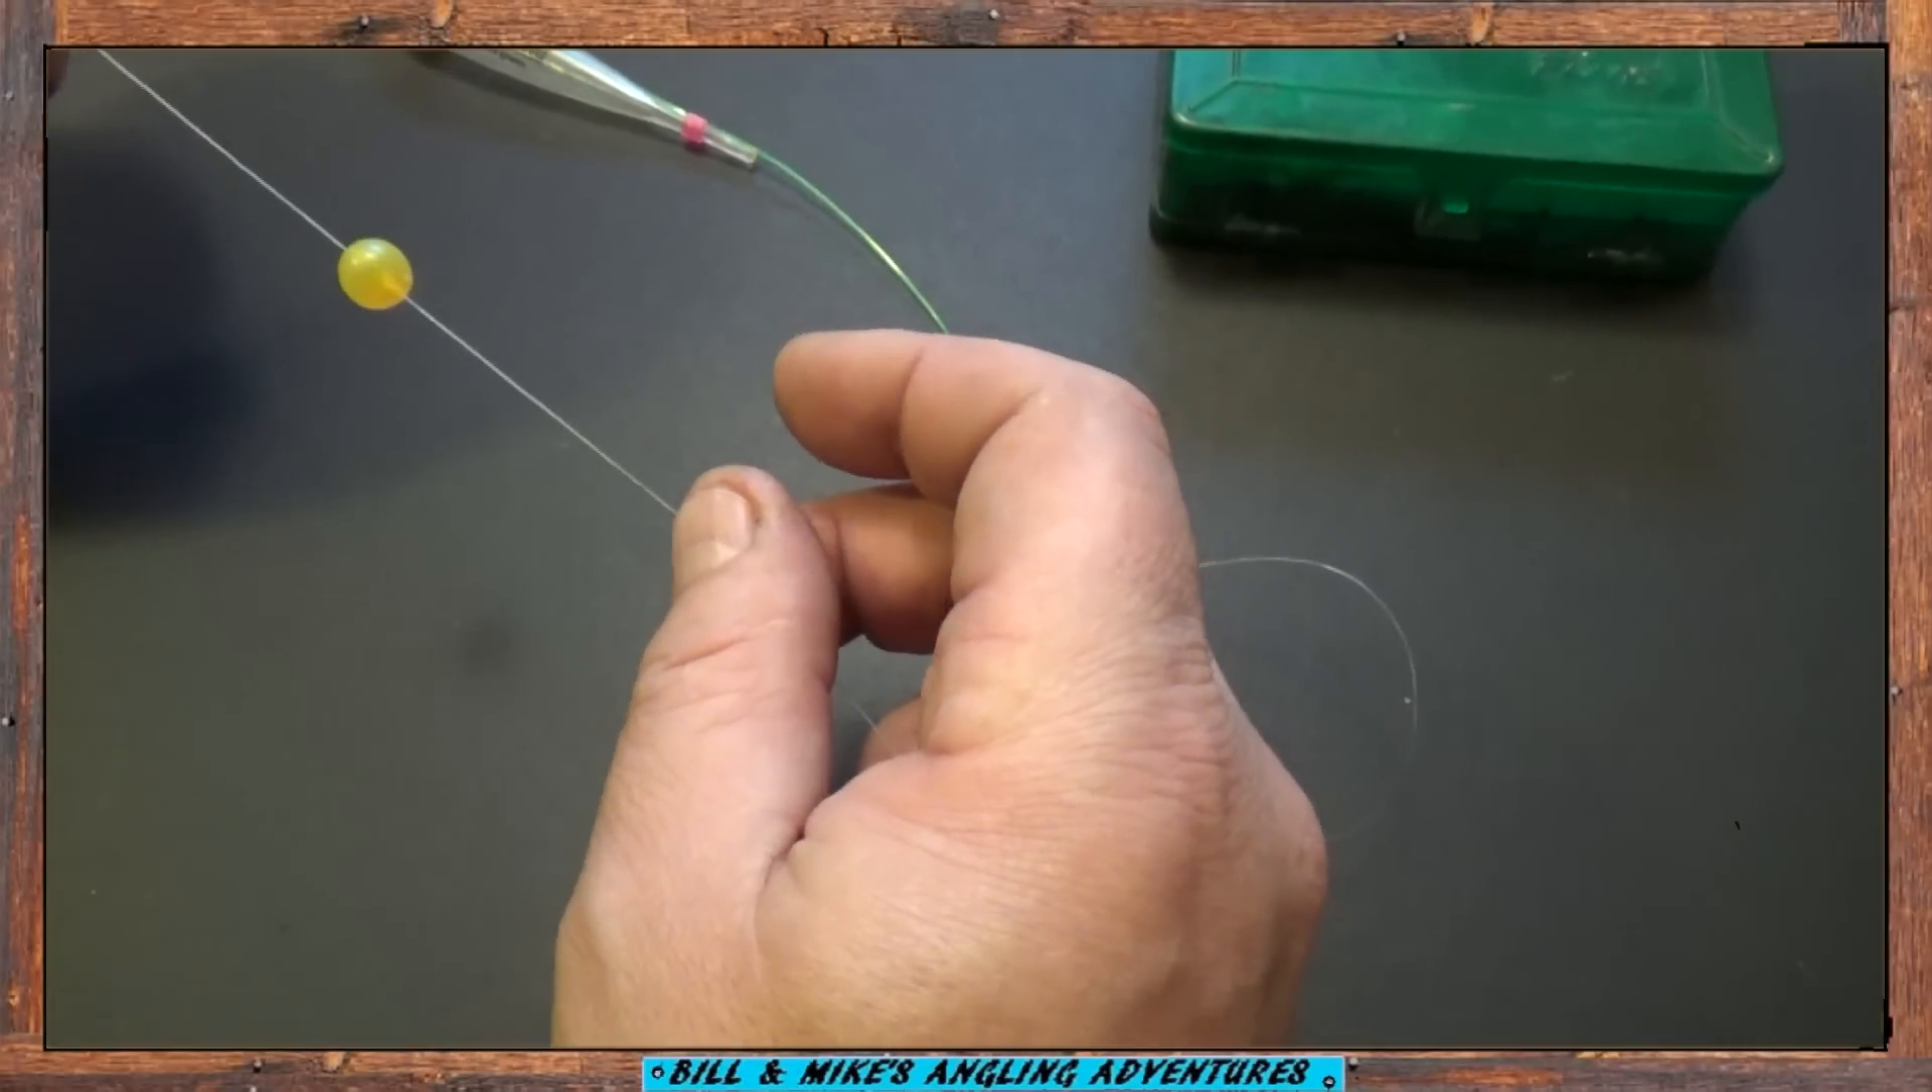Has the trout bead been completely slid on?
Yes.